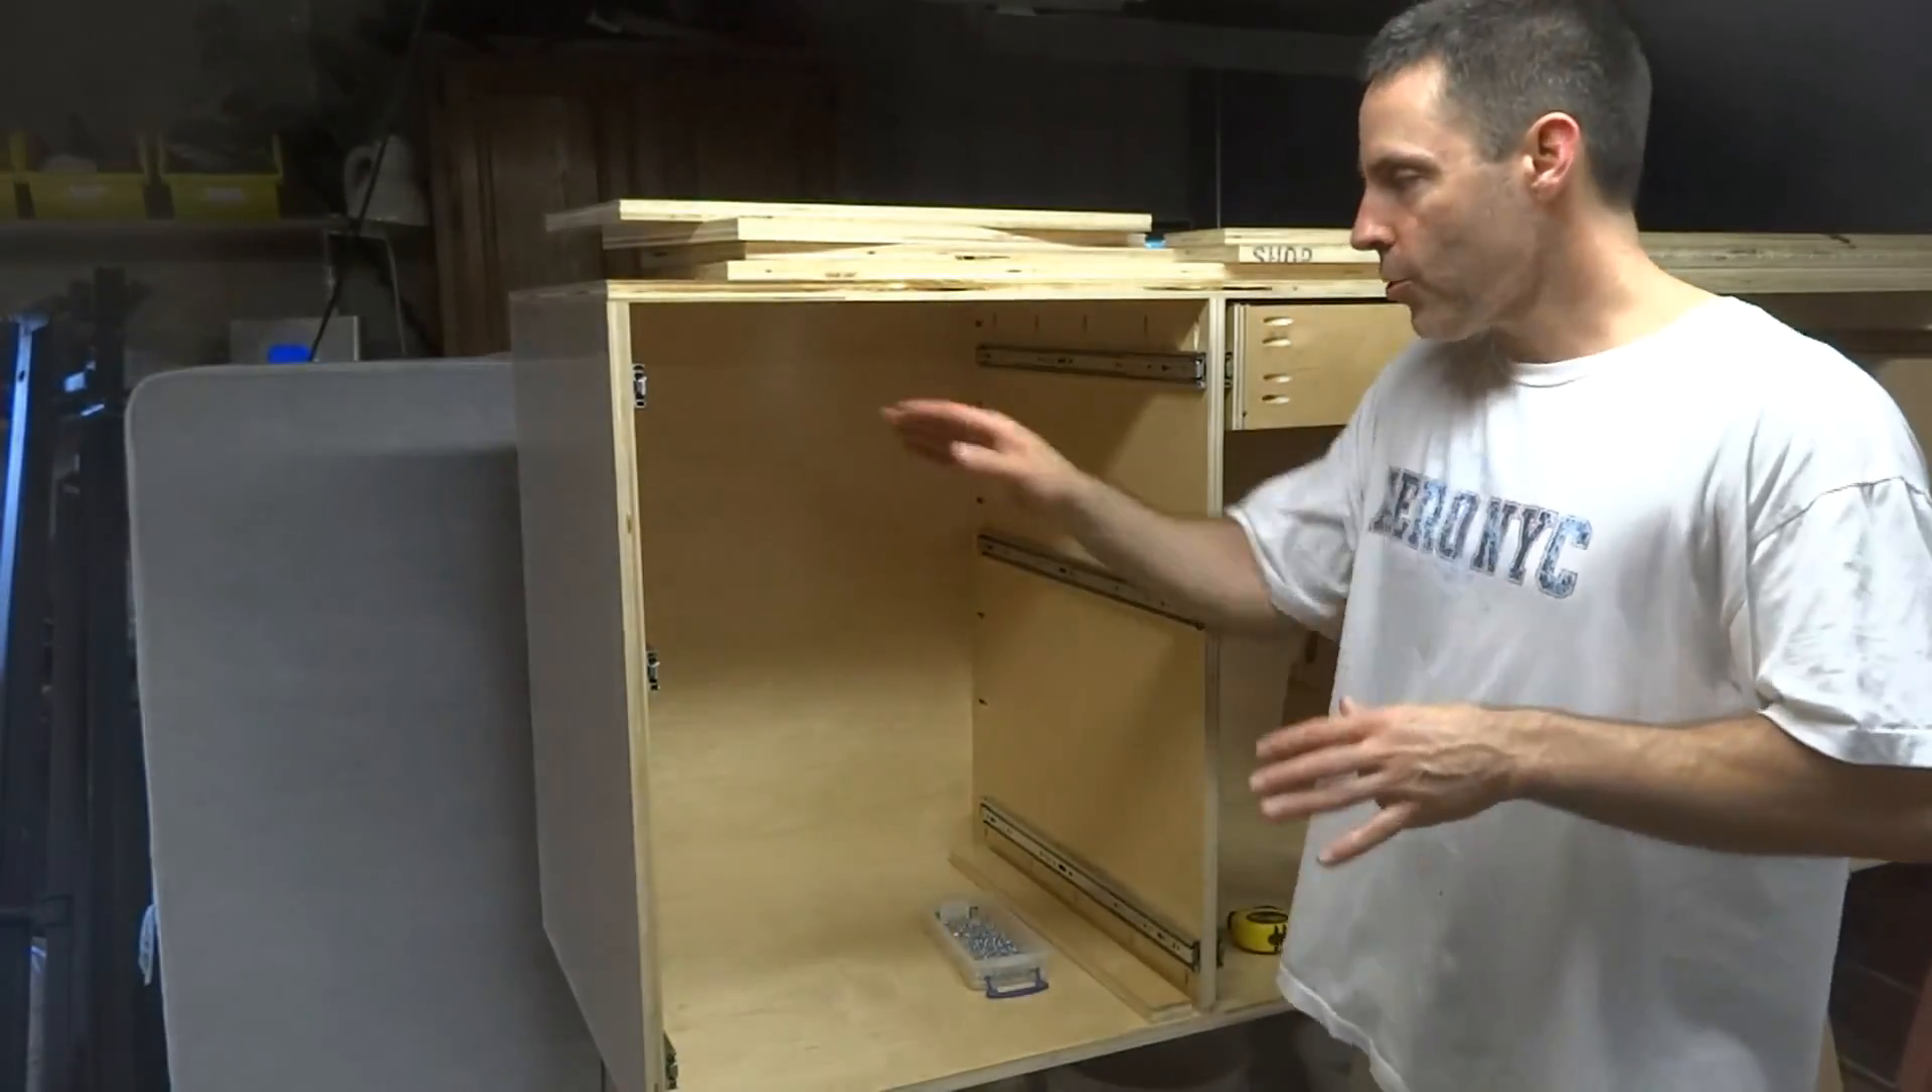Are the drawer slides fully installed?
Yes.